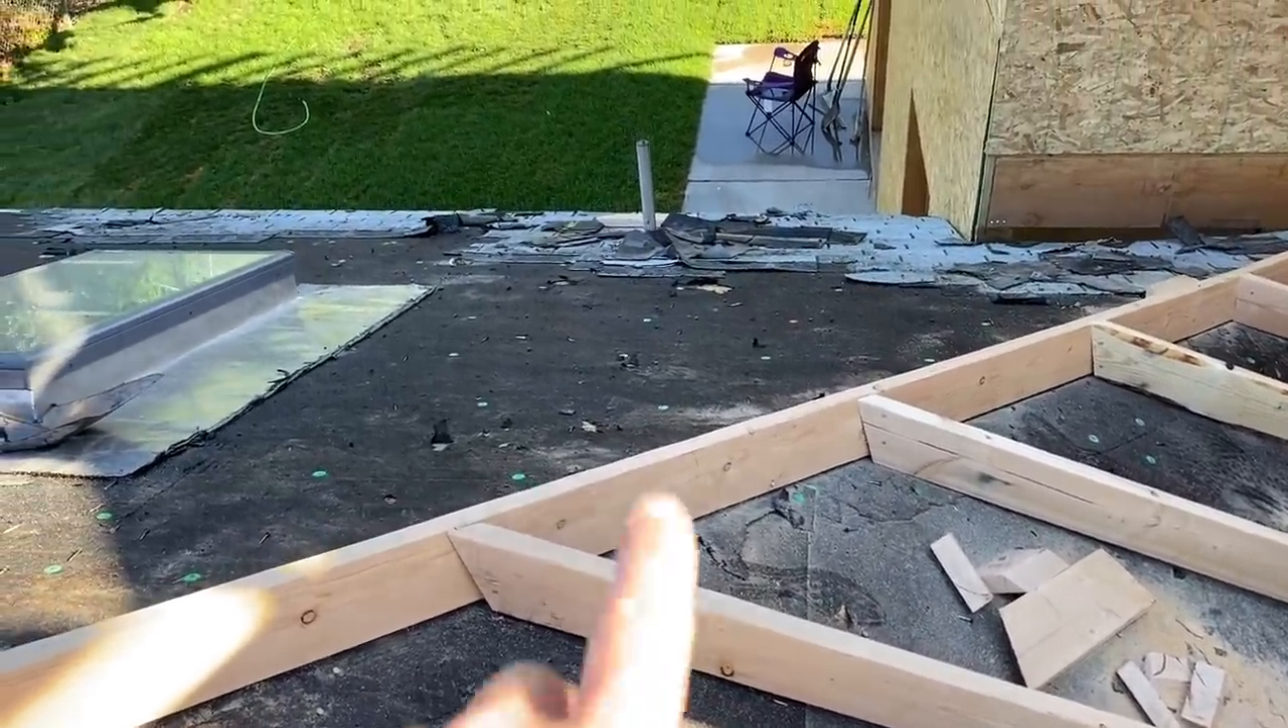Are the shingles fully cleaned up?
No.